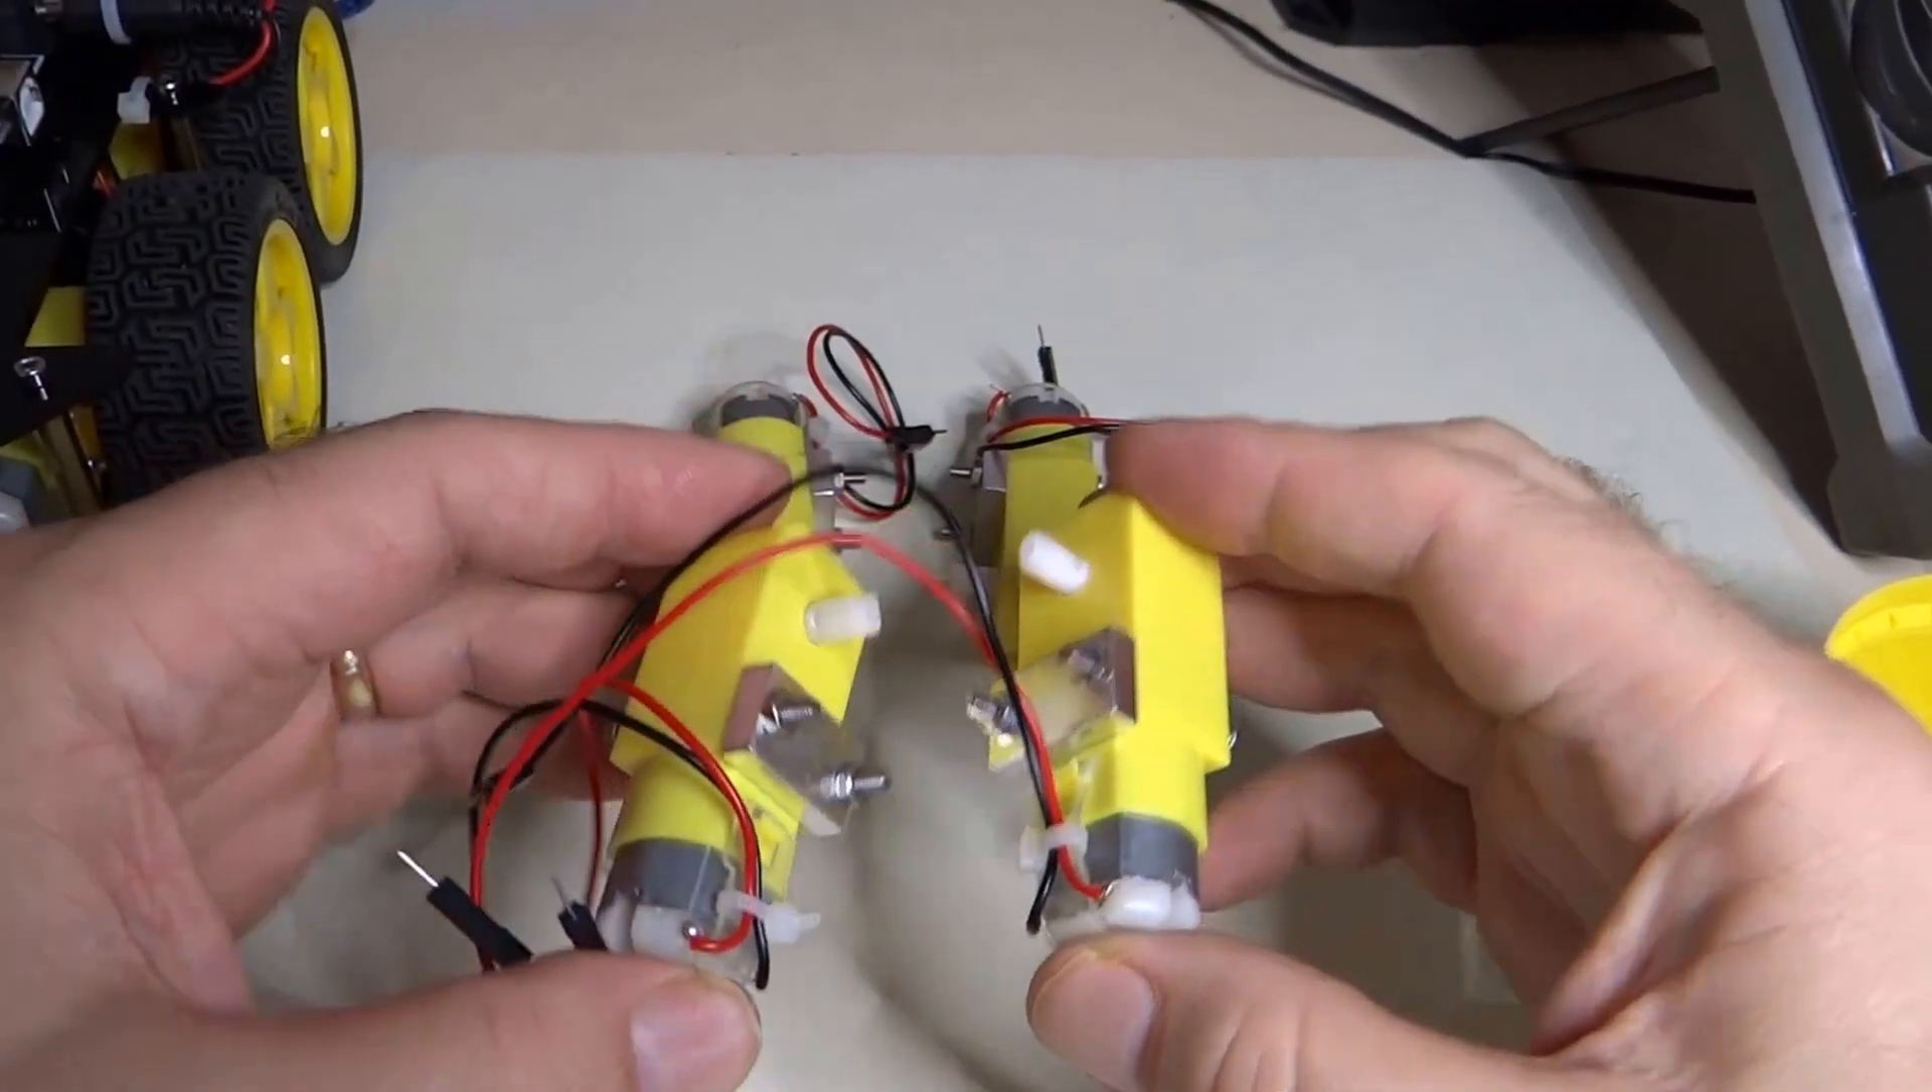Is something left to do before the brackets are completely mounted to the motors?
No.